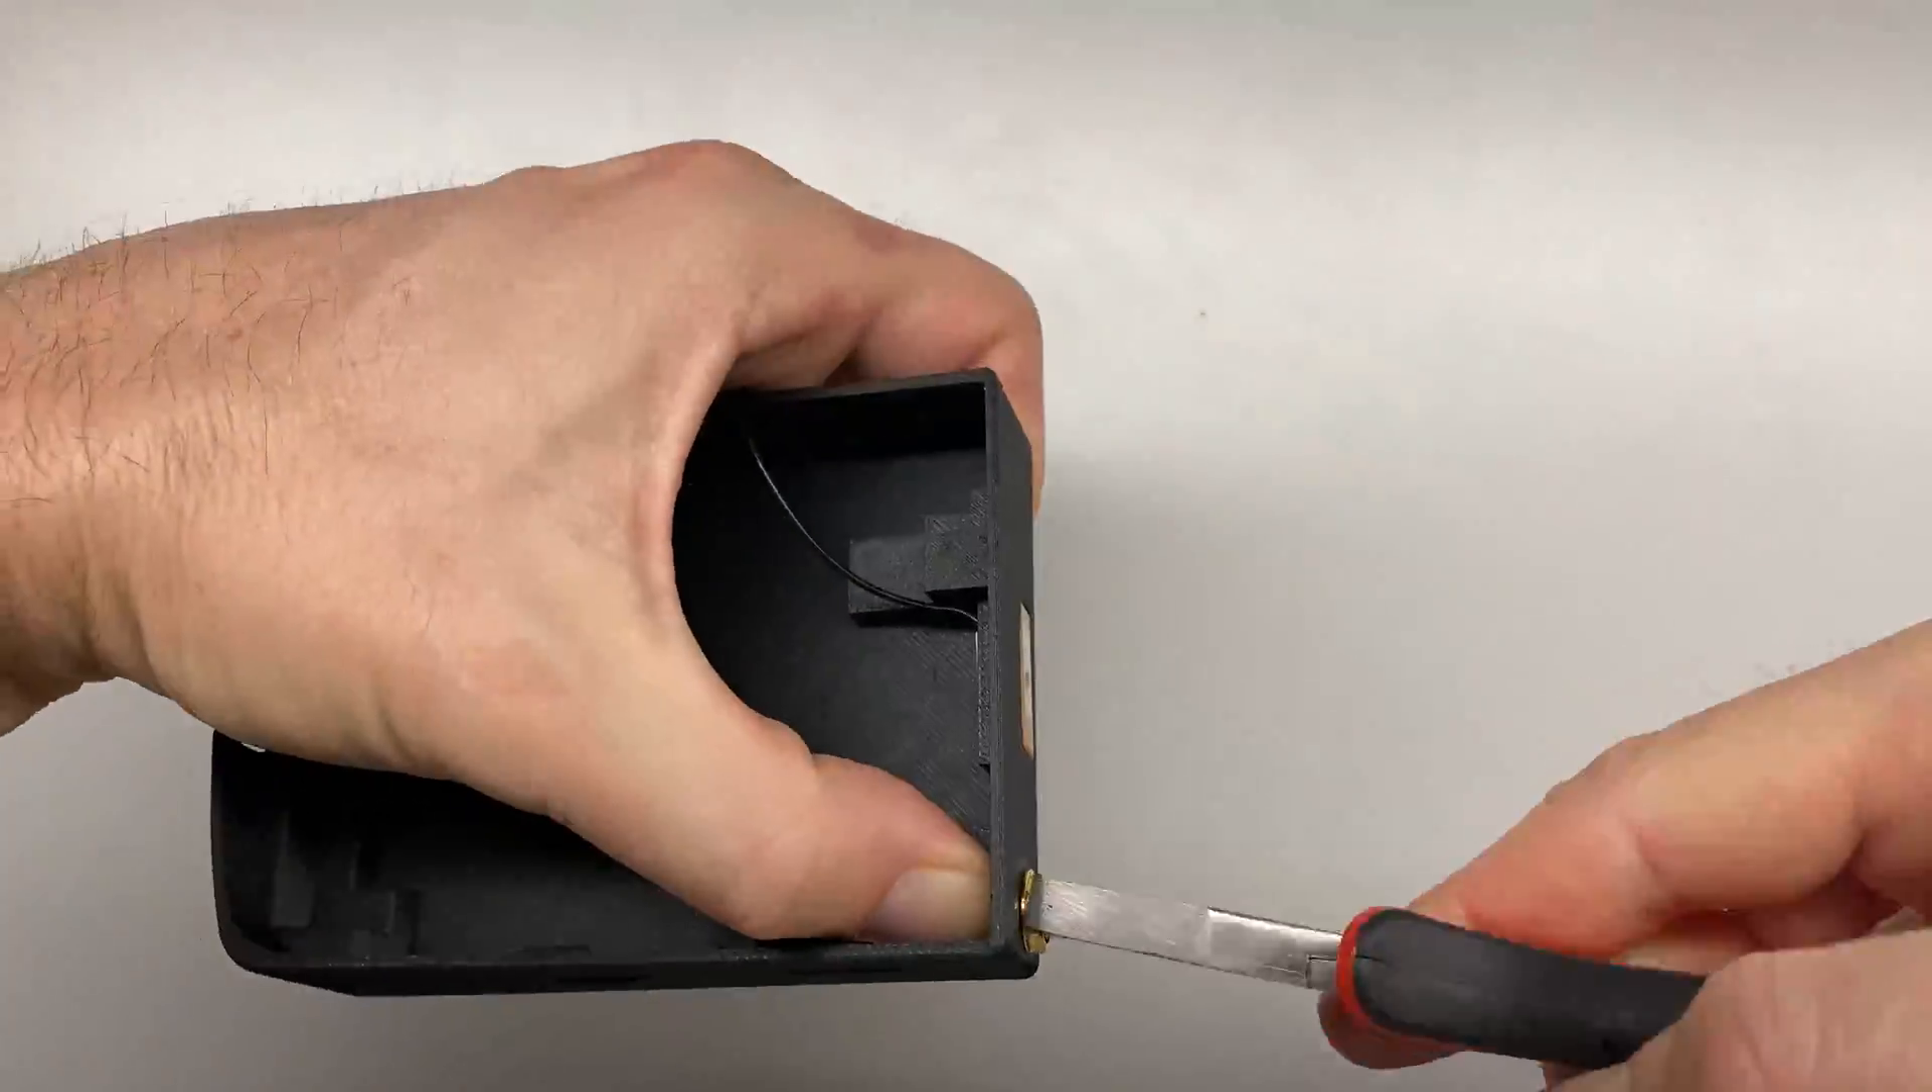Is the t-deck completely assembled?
No.